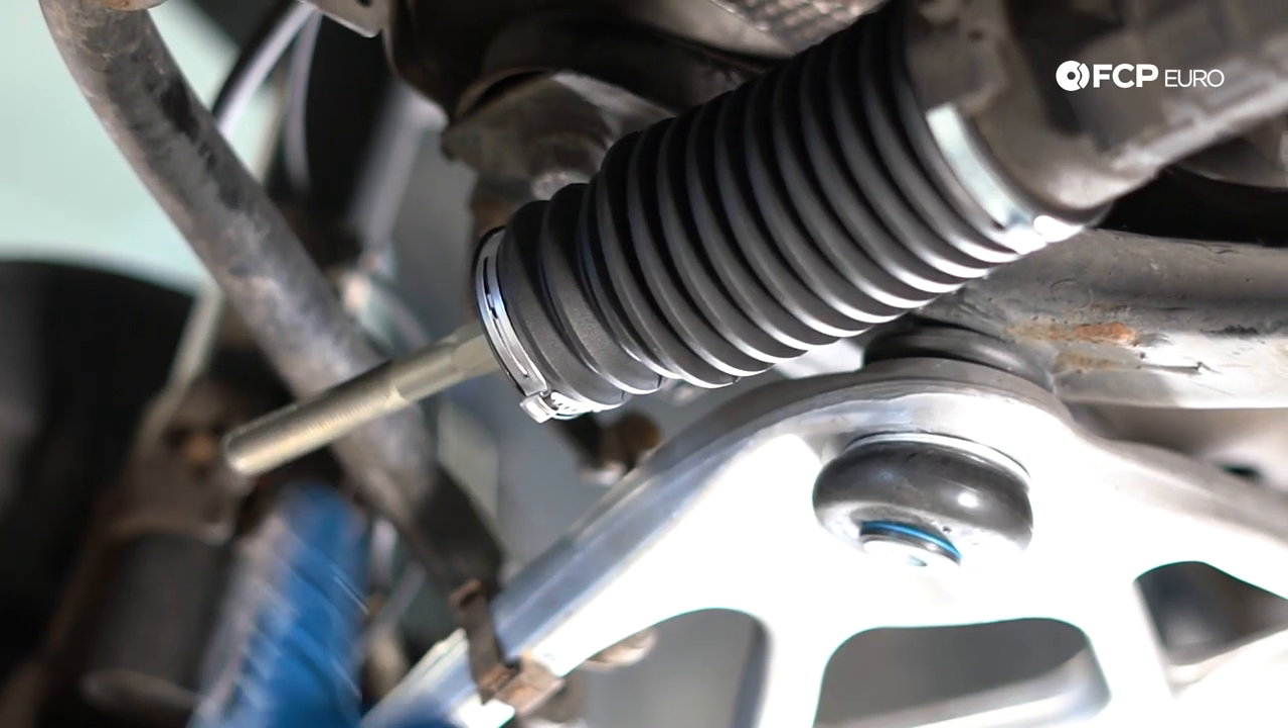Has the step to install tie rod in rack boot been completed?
Yes.